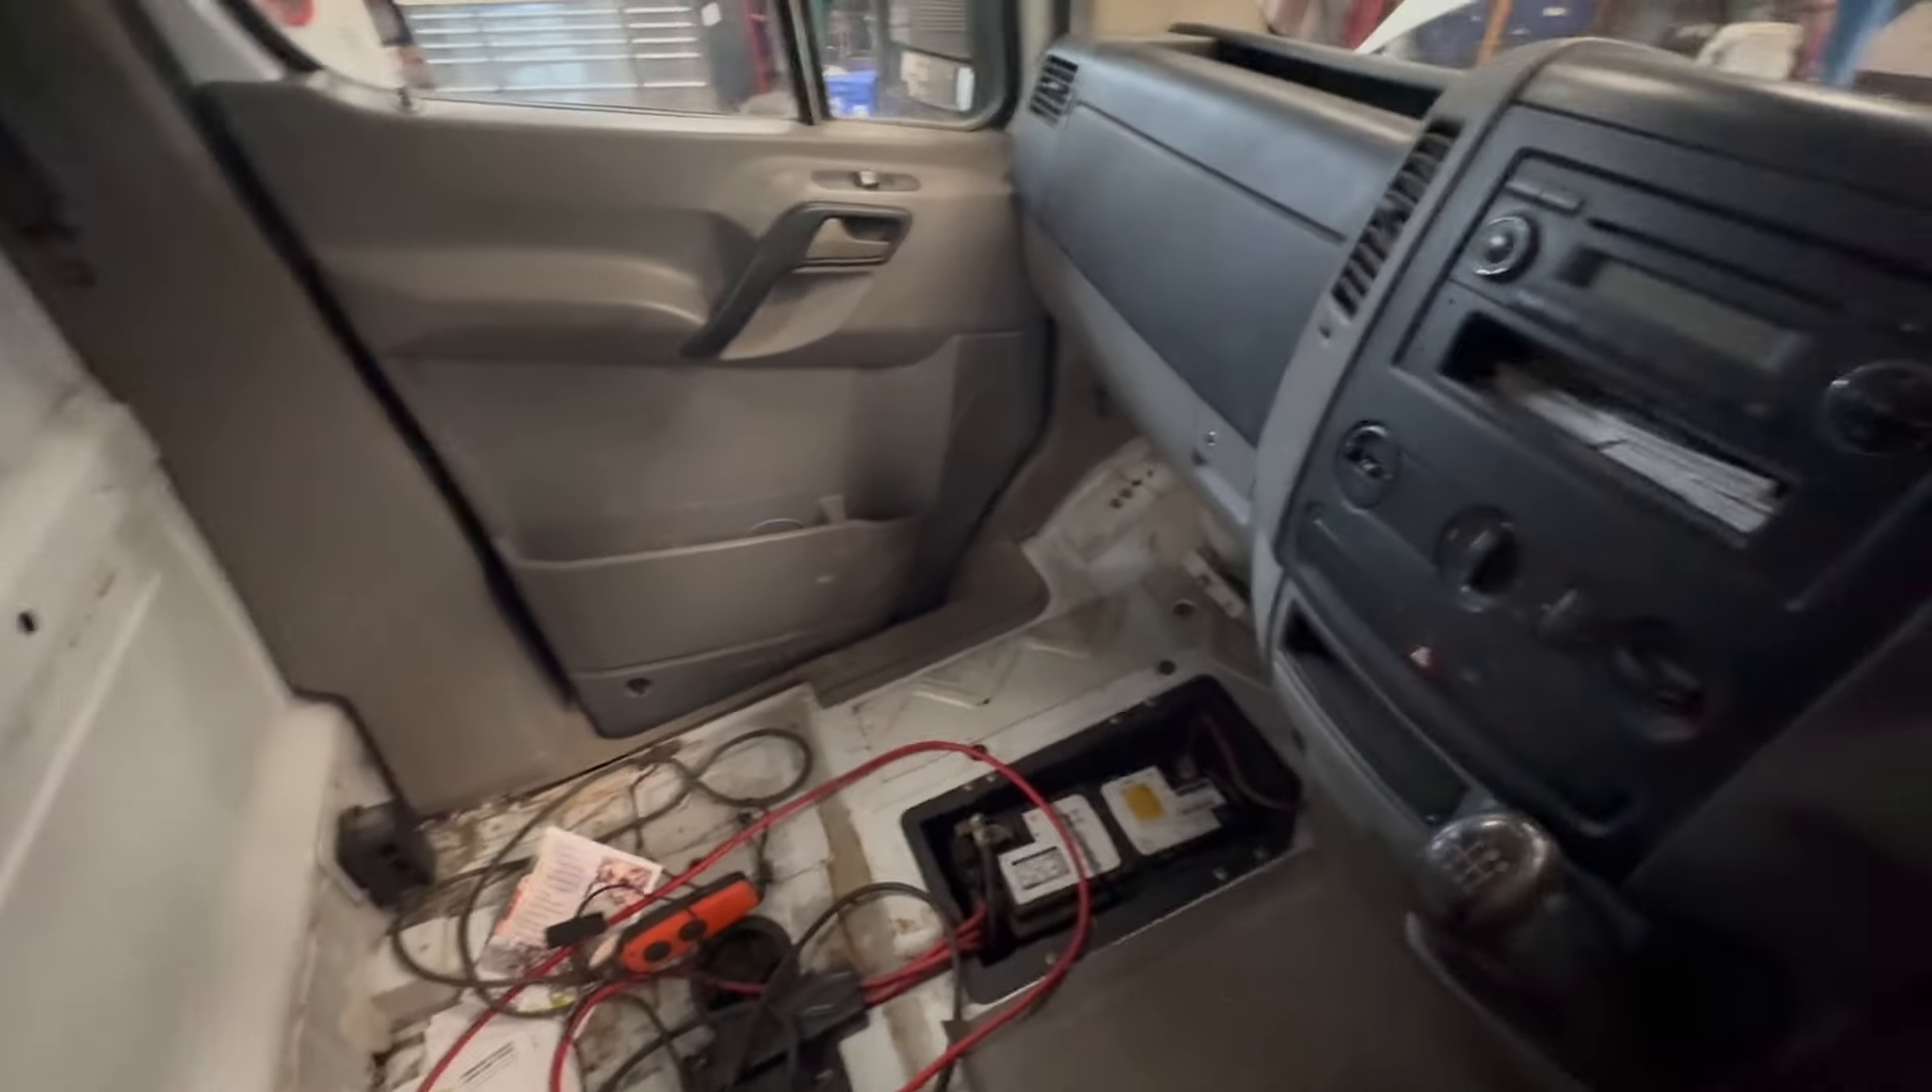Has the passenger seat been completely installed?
No.